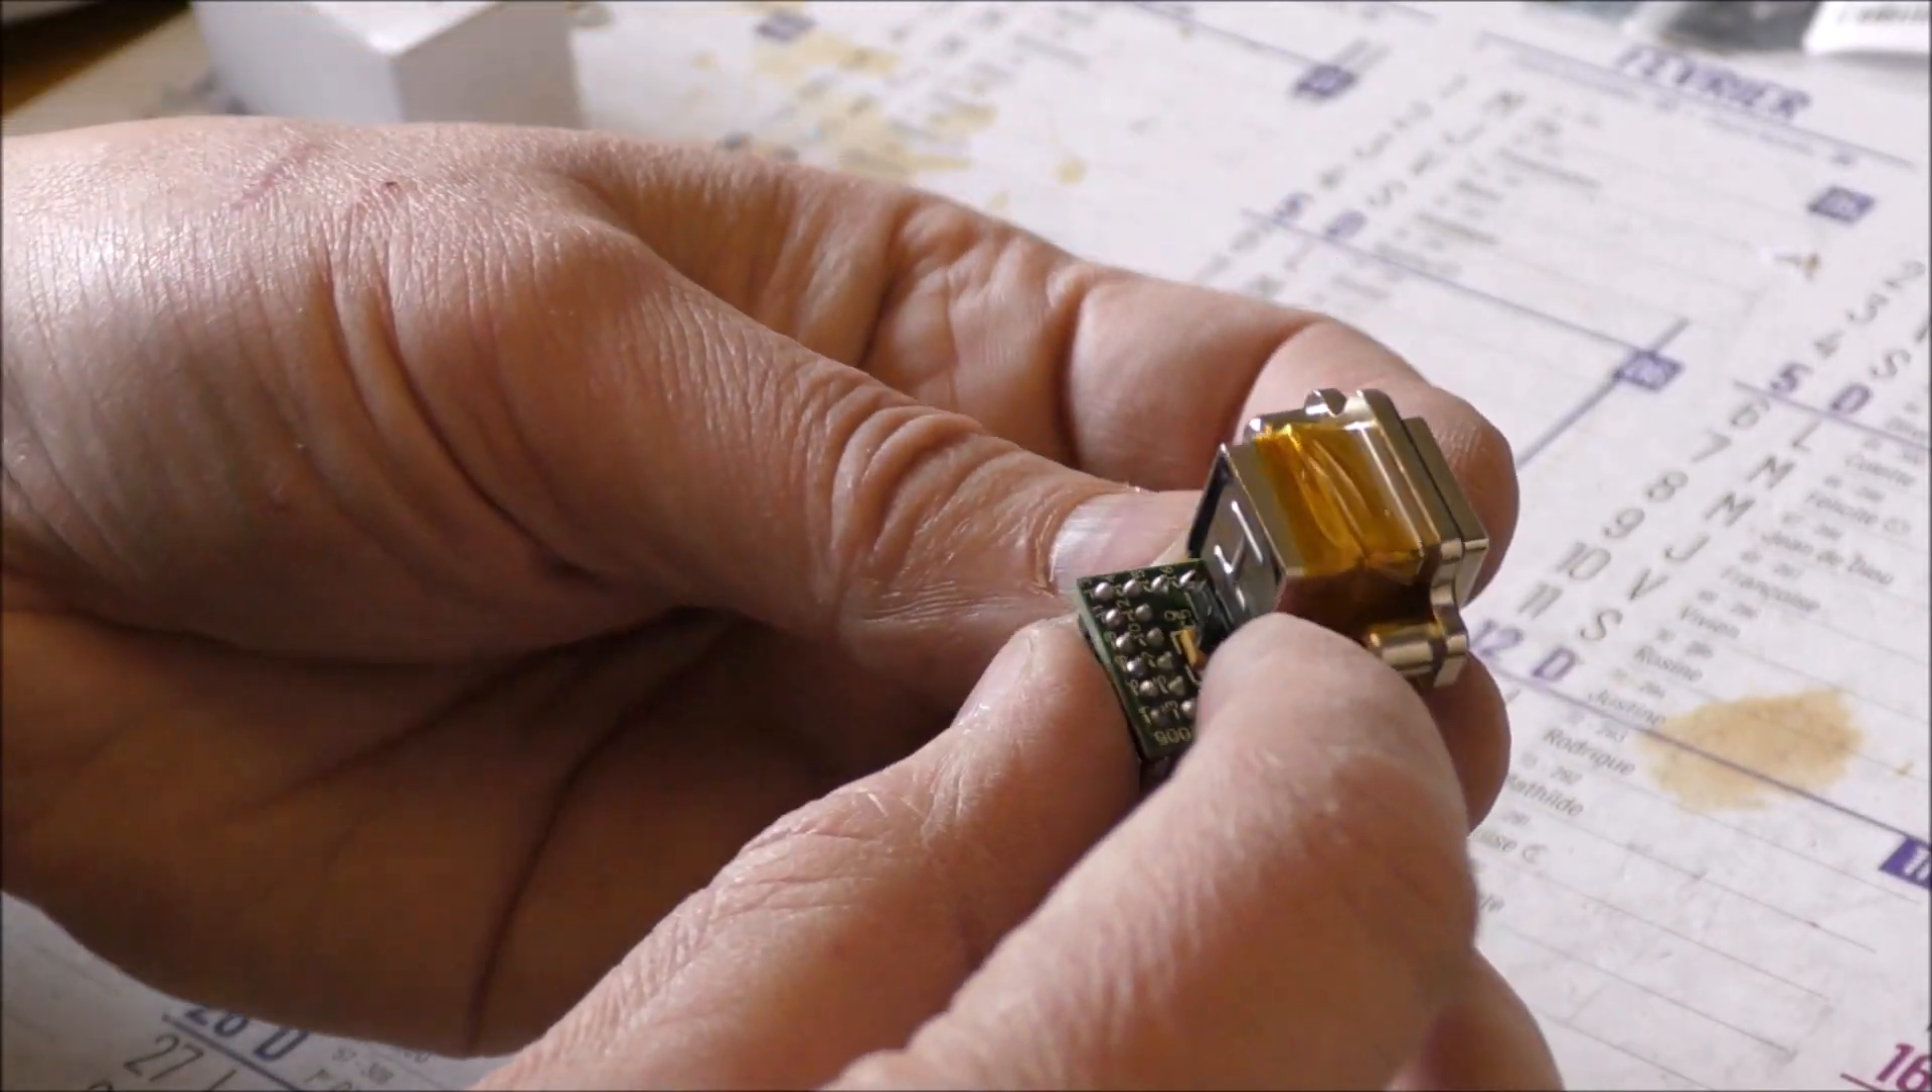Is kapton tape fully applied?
Yes.